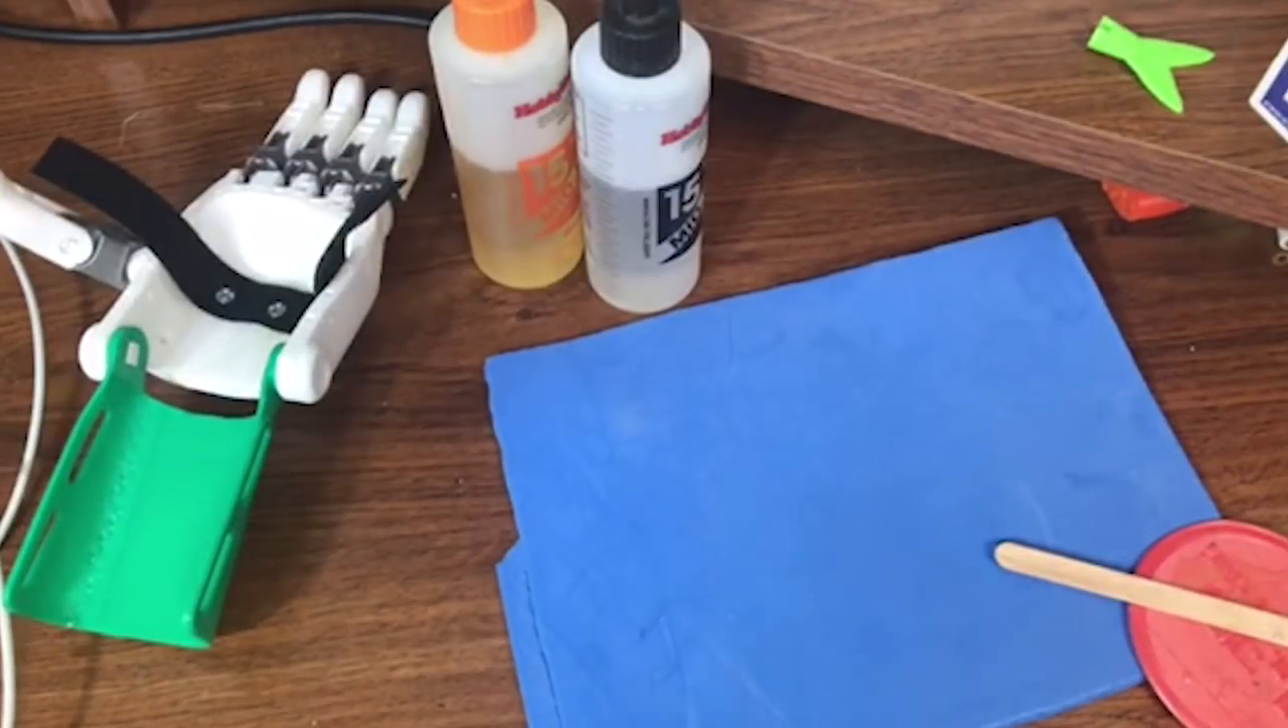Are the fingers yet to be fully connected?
No.